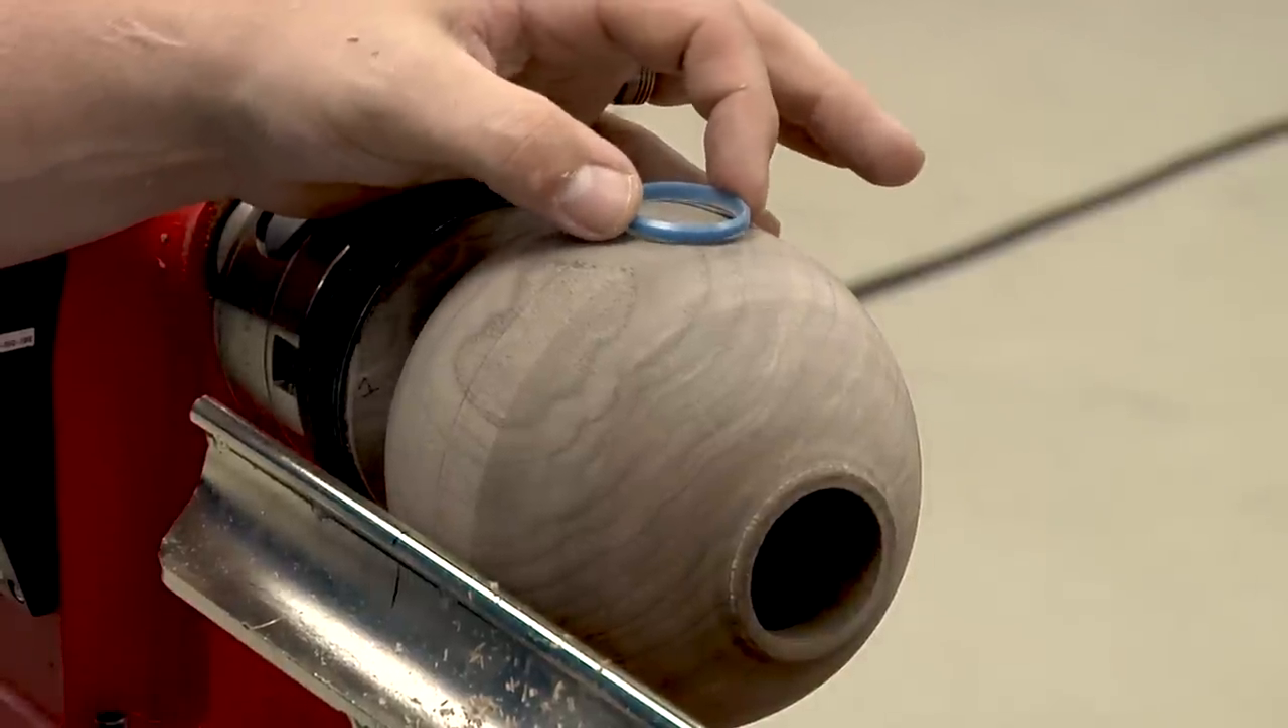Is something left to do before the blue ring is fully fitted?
Yes.